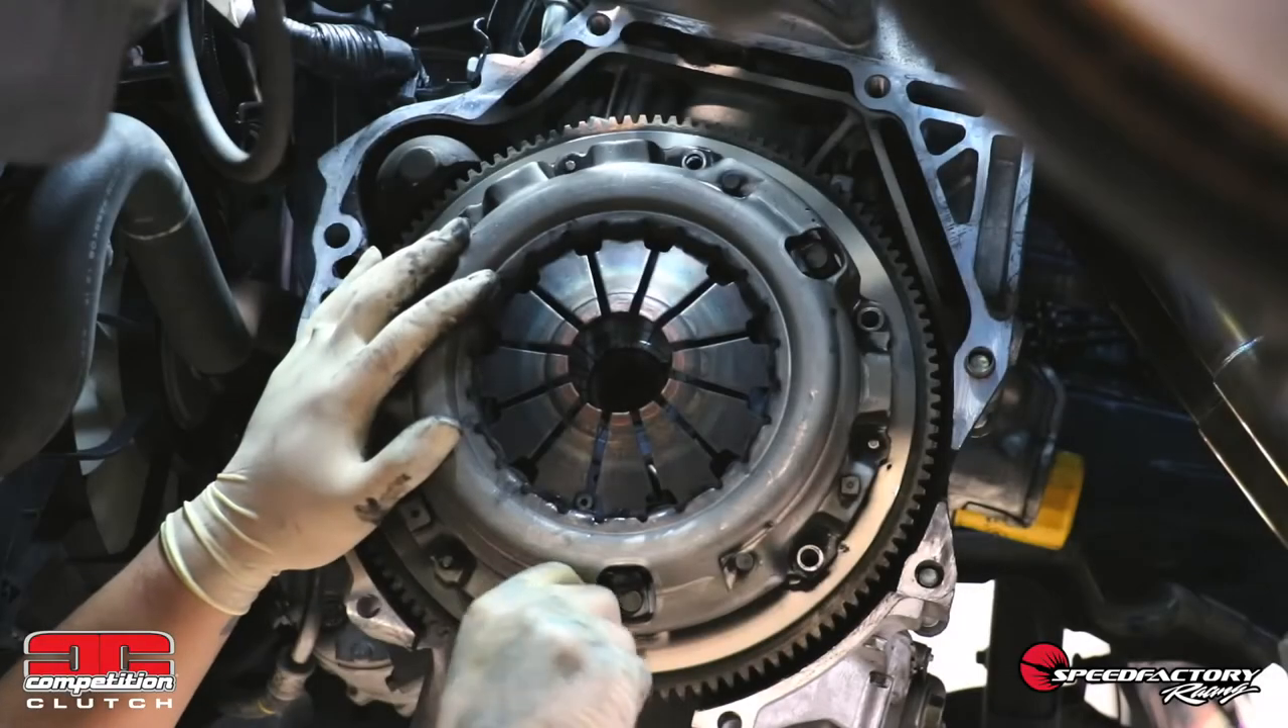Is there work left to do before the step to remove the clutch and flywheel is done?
Yes.